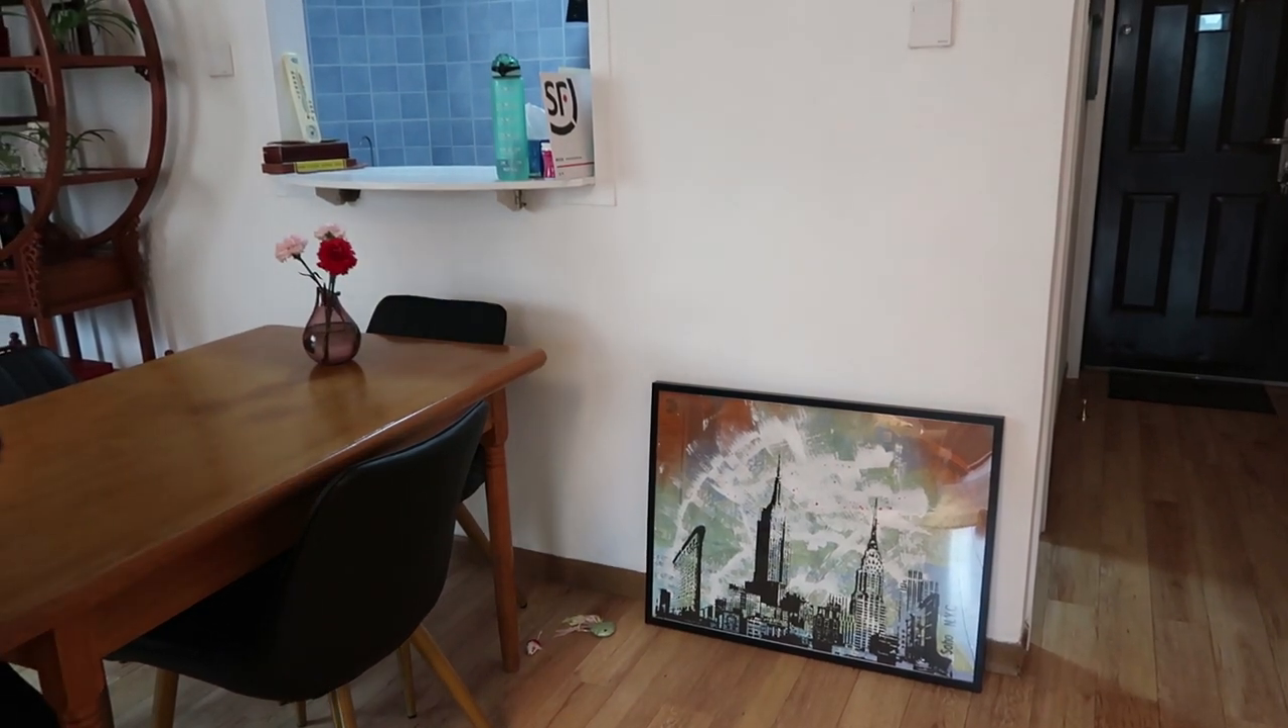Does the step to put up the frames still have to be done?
Yes.